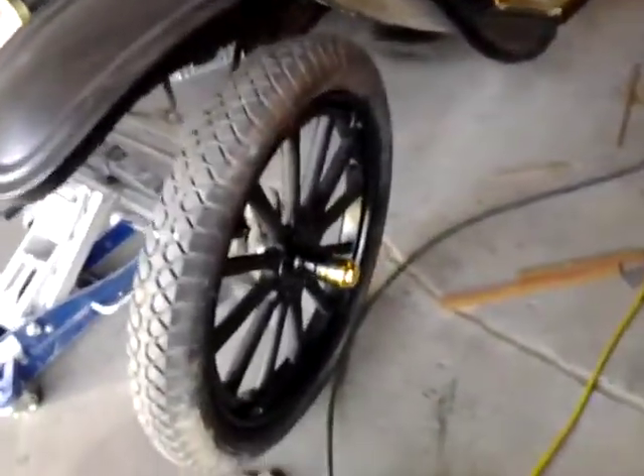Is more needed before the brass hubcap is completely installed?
No.